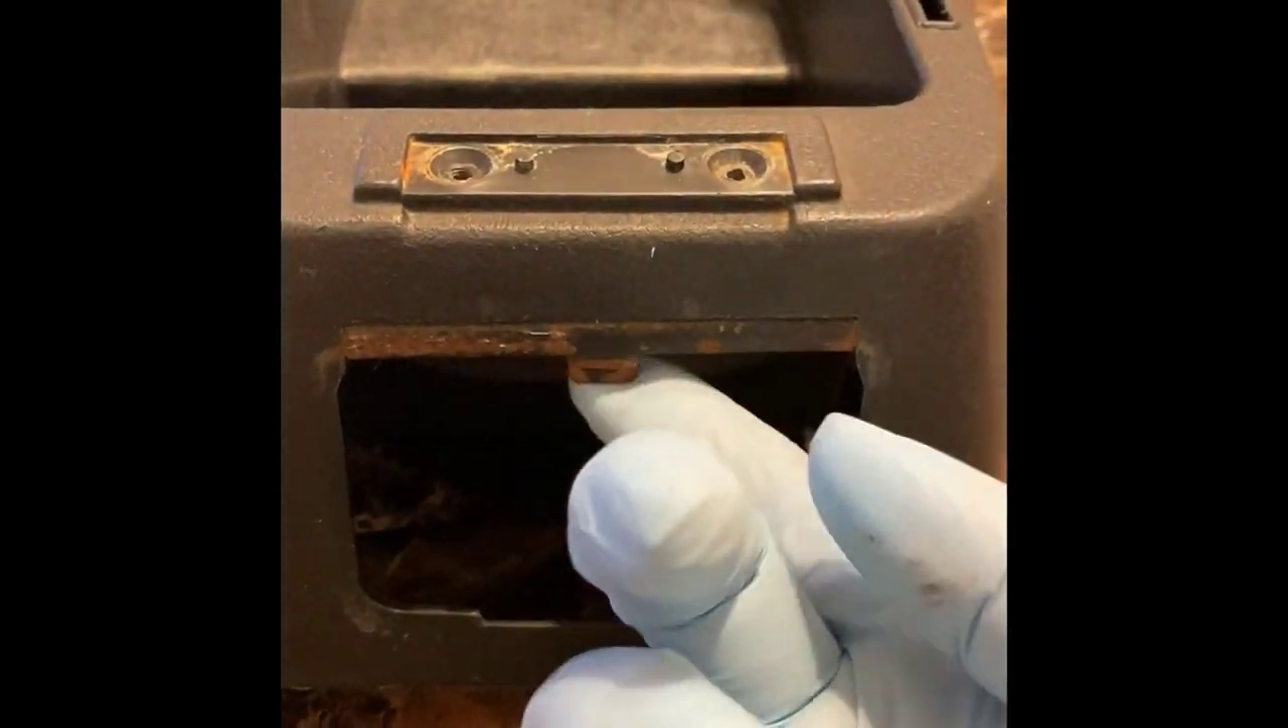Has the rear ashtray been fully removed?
Yes.